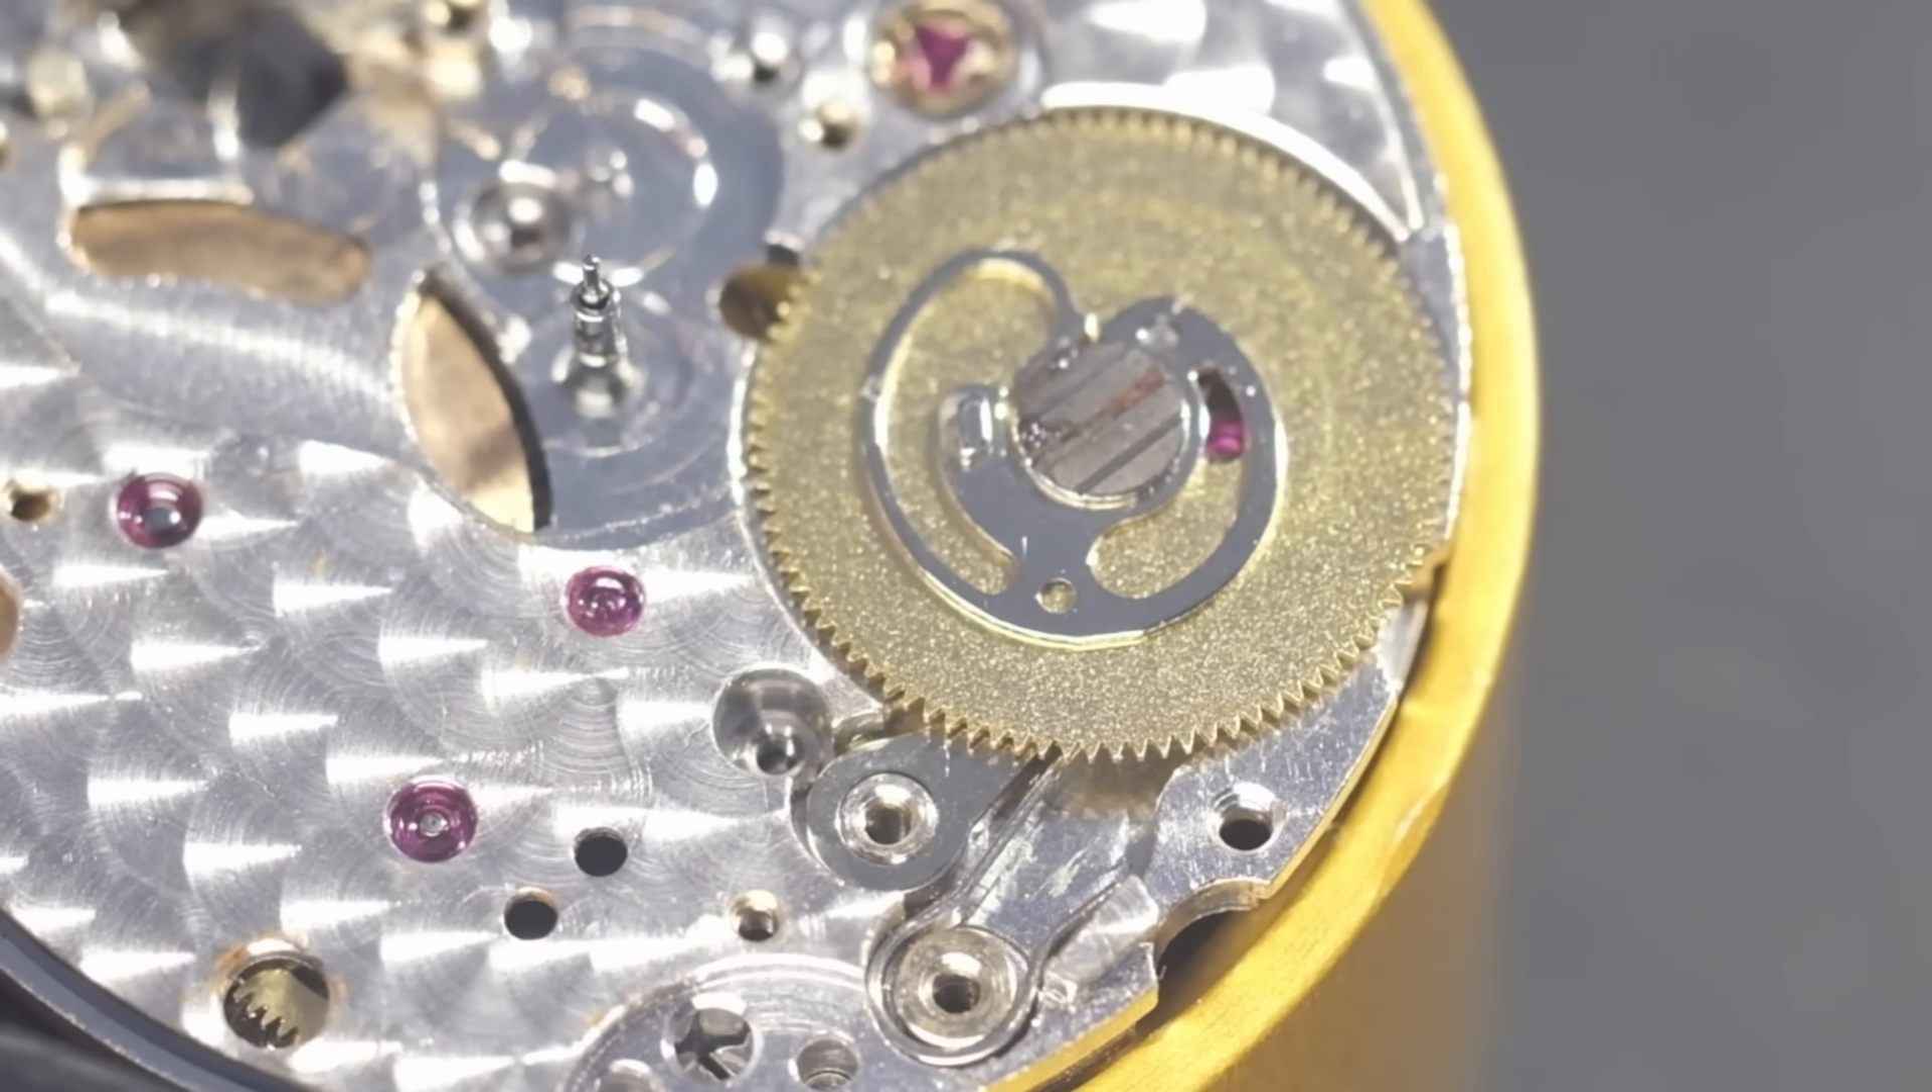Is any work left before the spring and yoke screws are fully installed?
Yes.